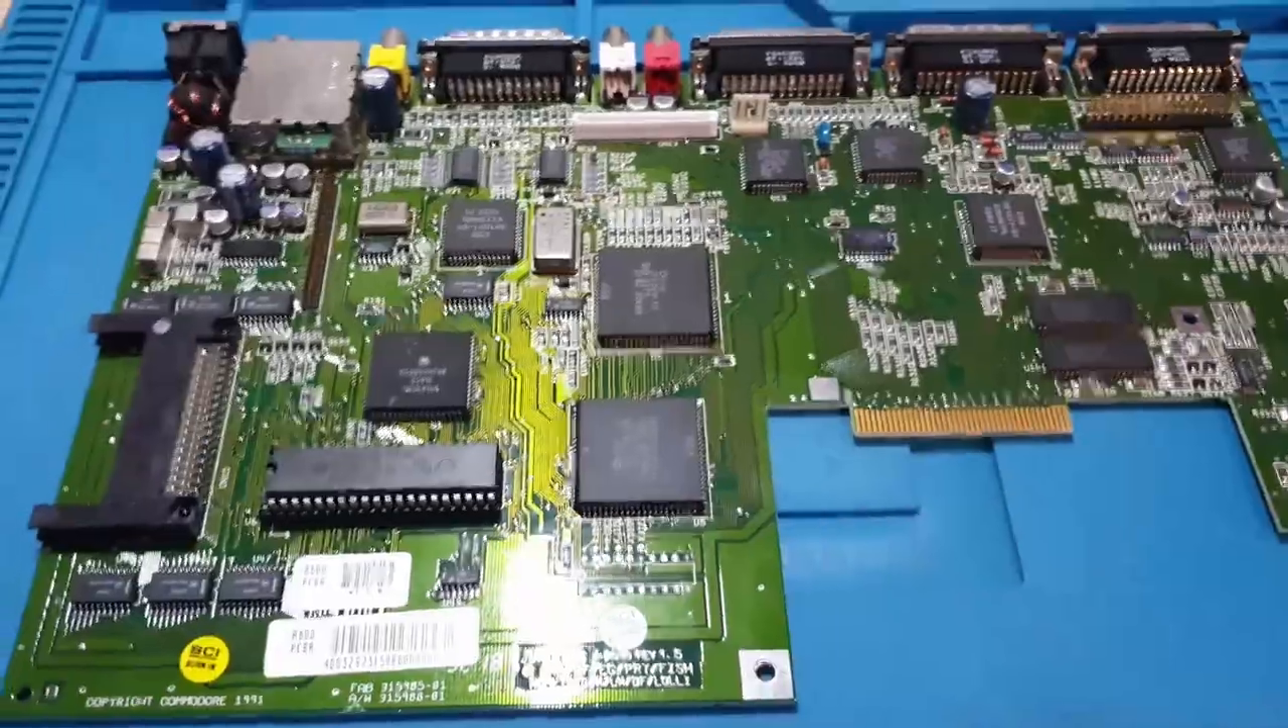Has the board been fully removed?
Yes.